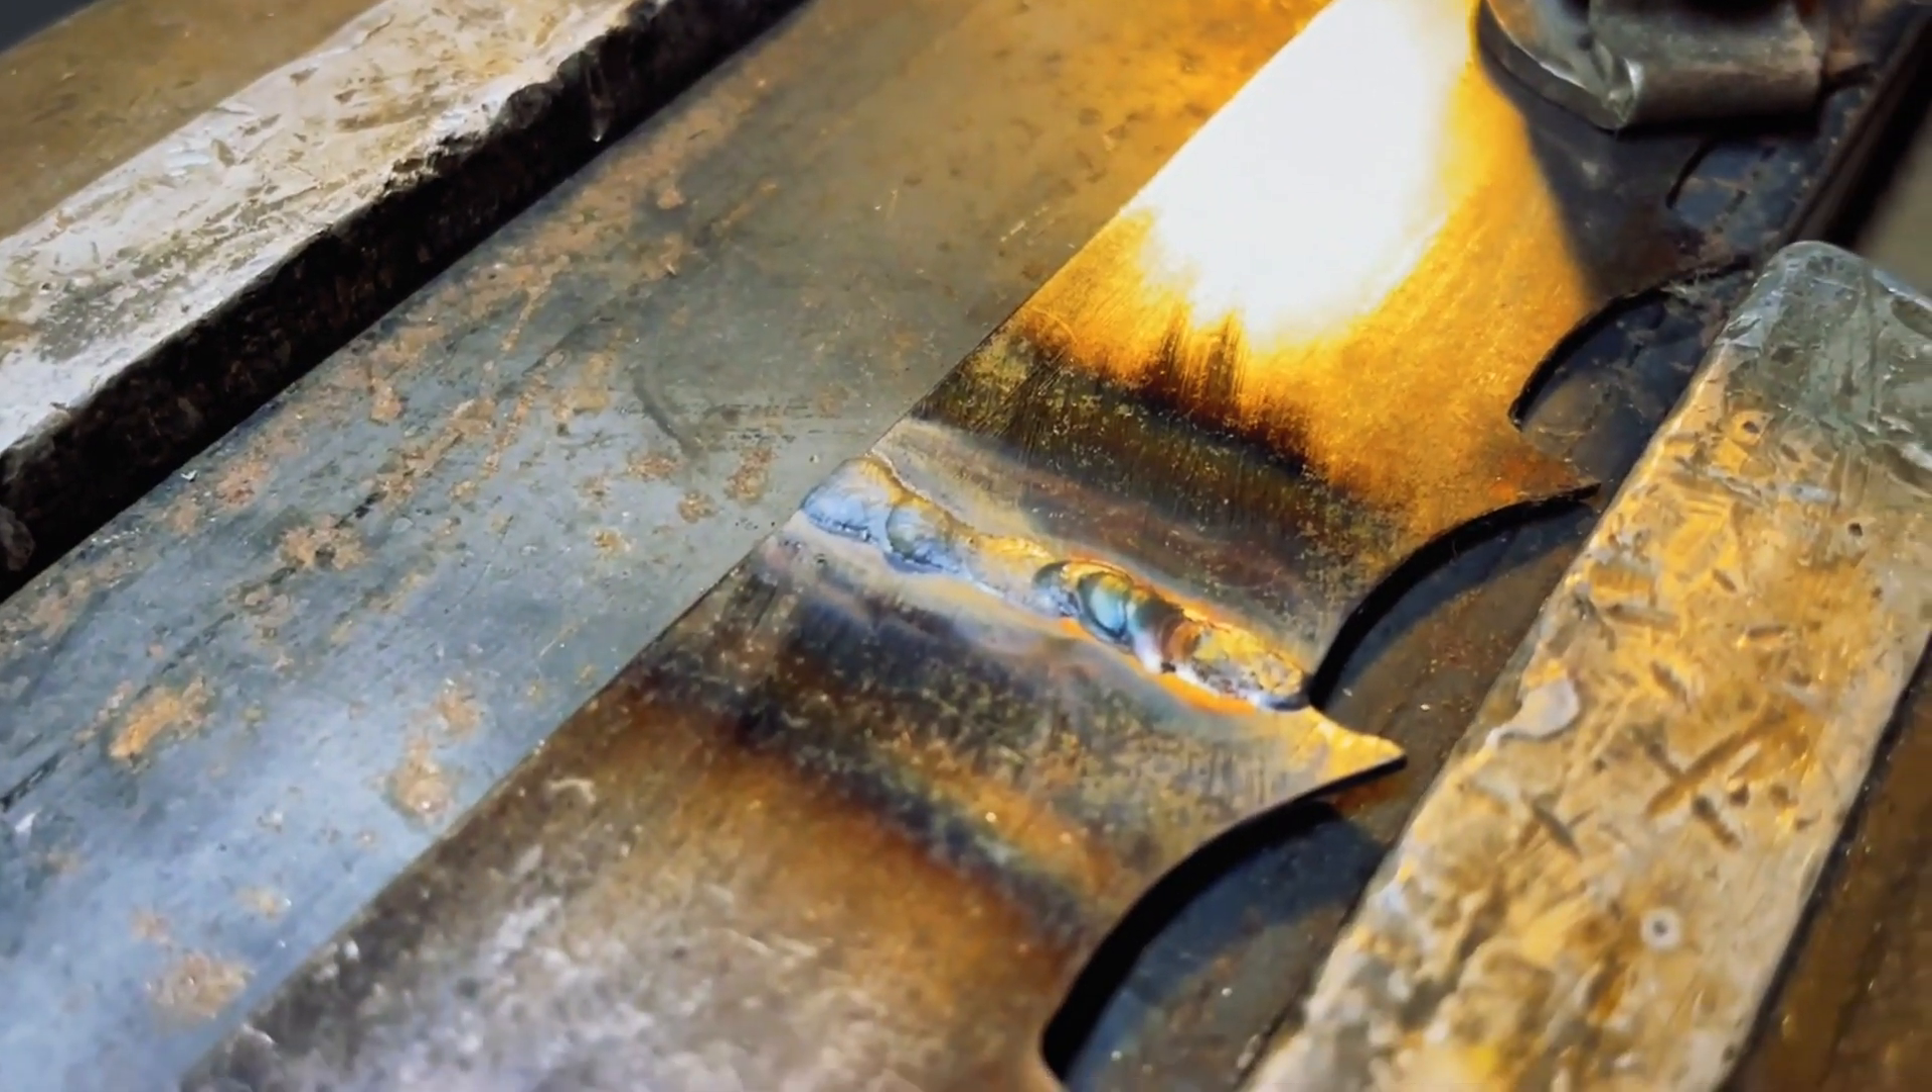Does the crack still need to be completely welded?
No.